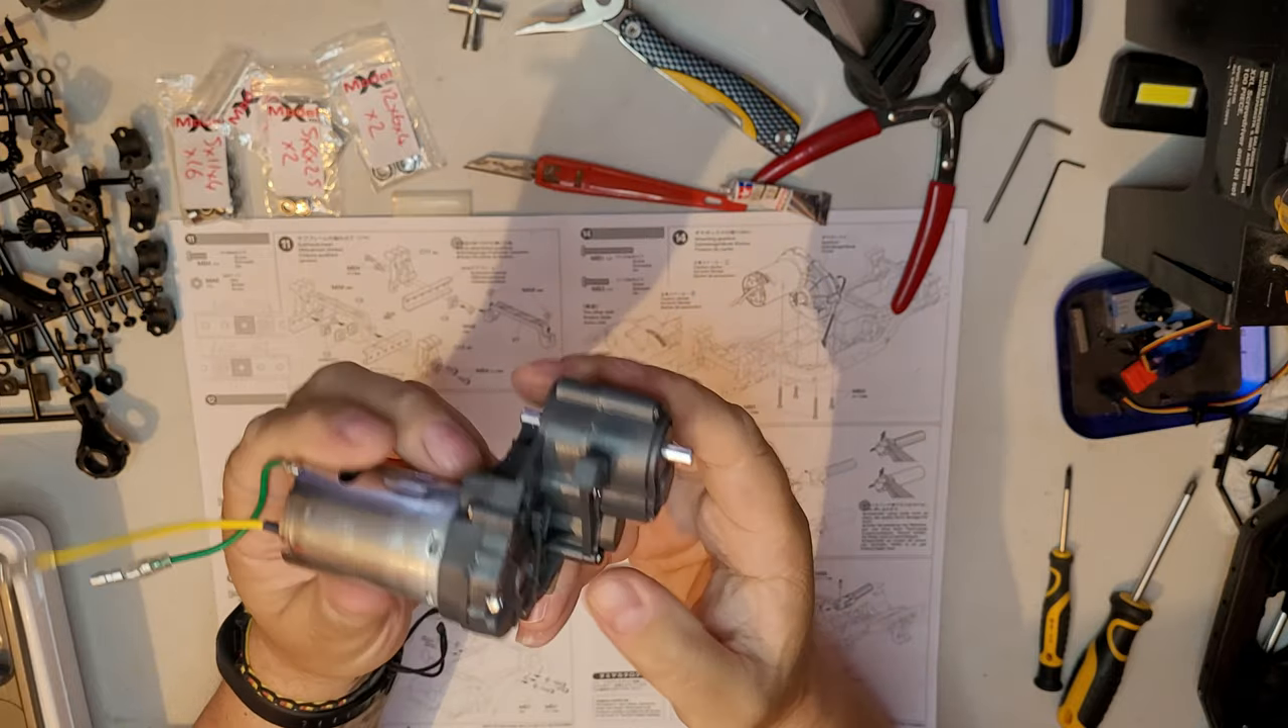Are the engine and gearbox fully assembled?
Yes.